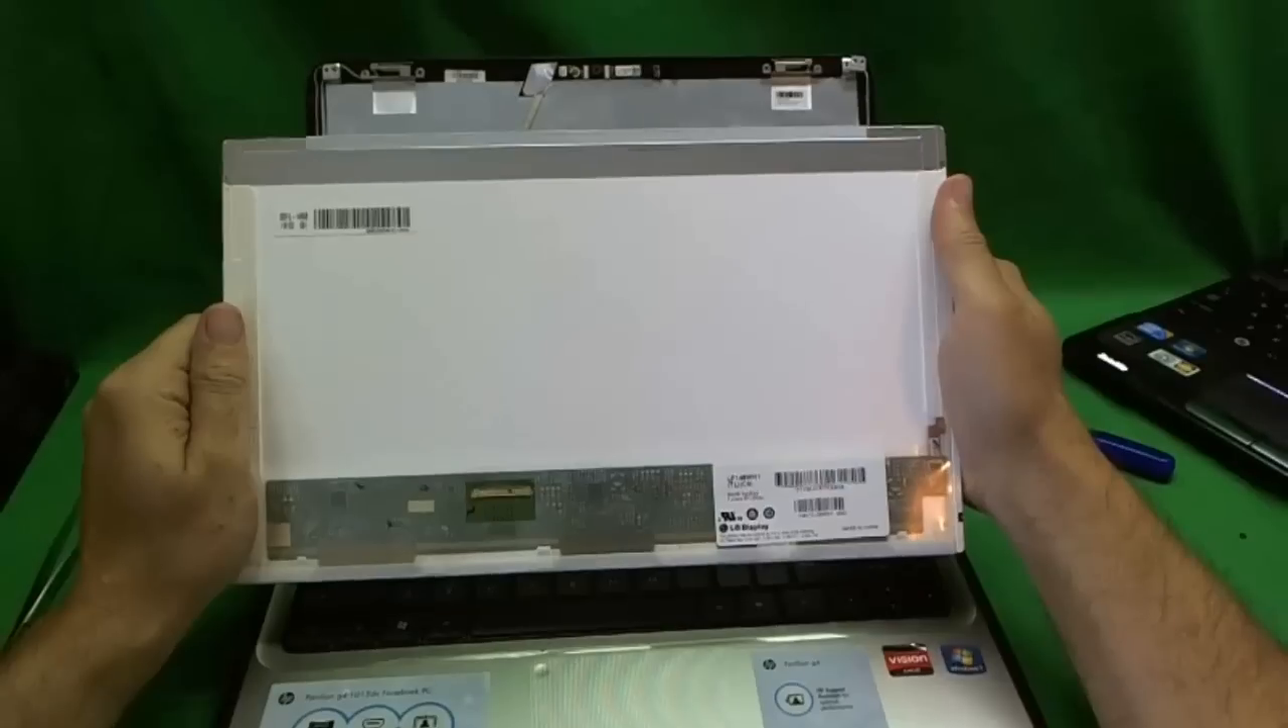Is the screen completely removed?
Yes.